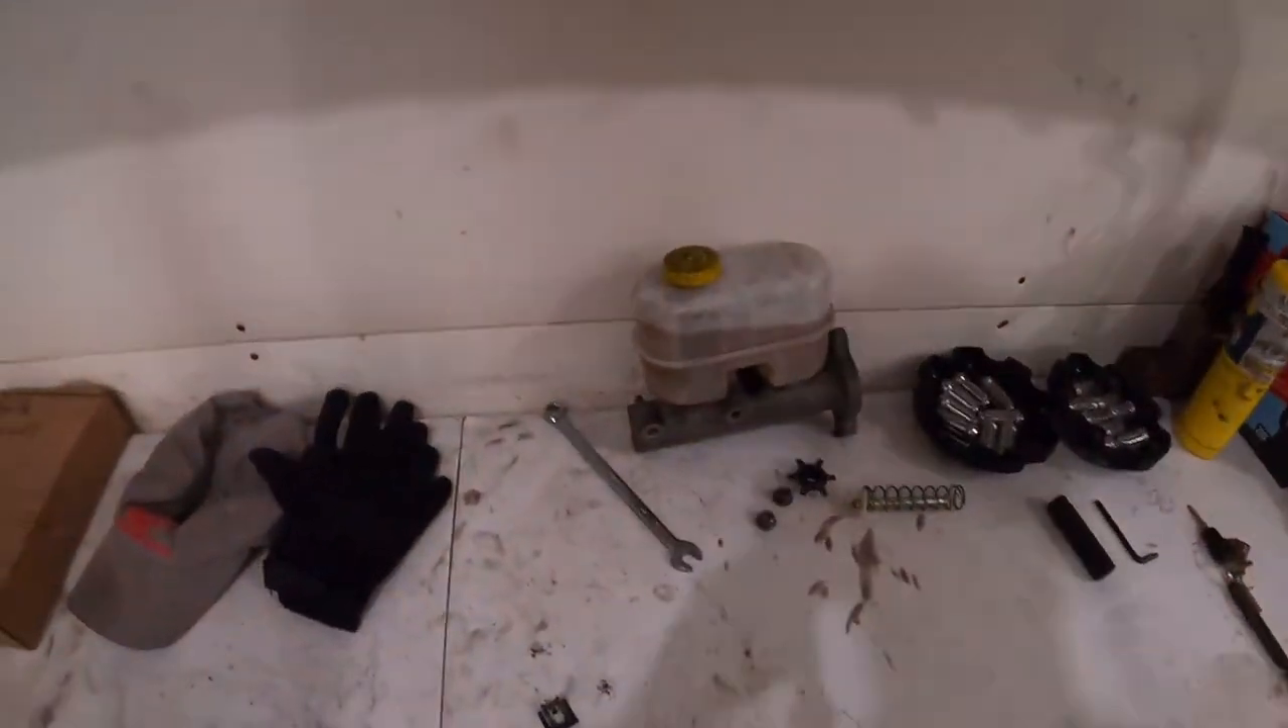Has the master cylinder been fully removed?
Yes.